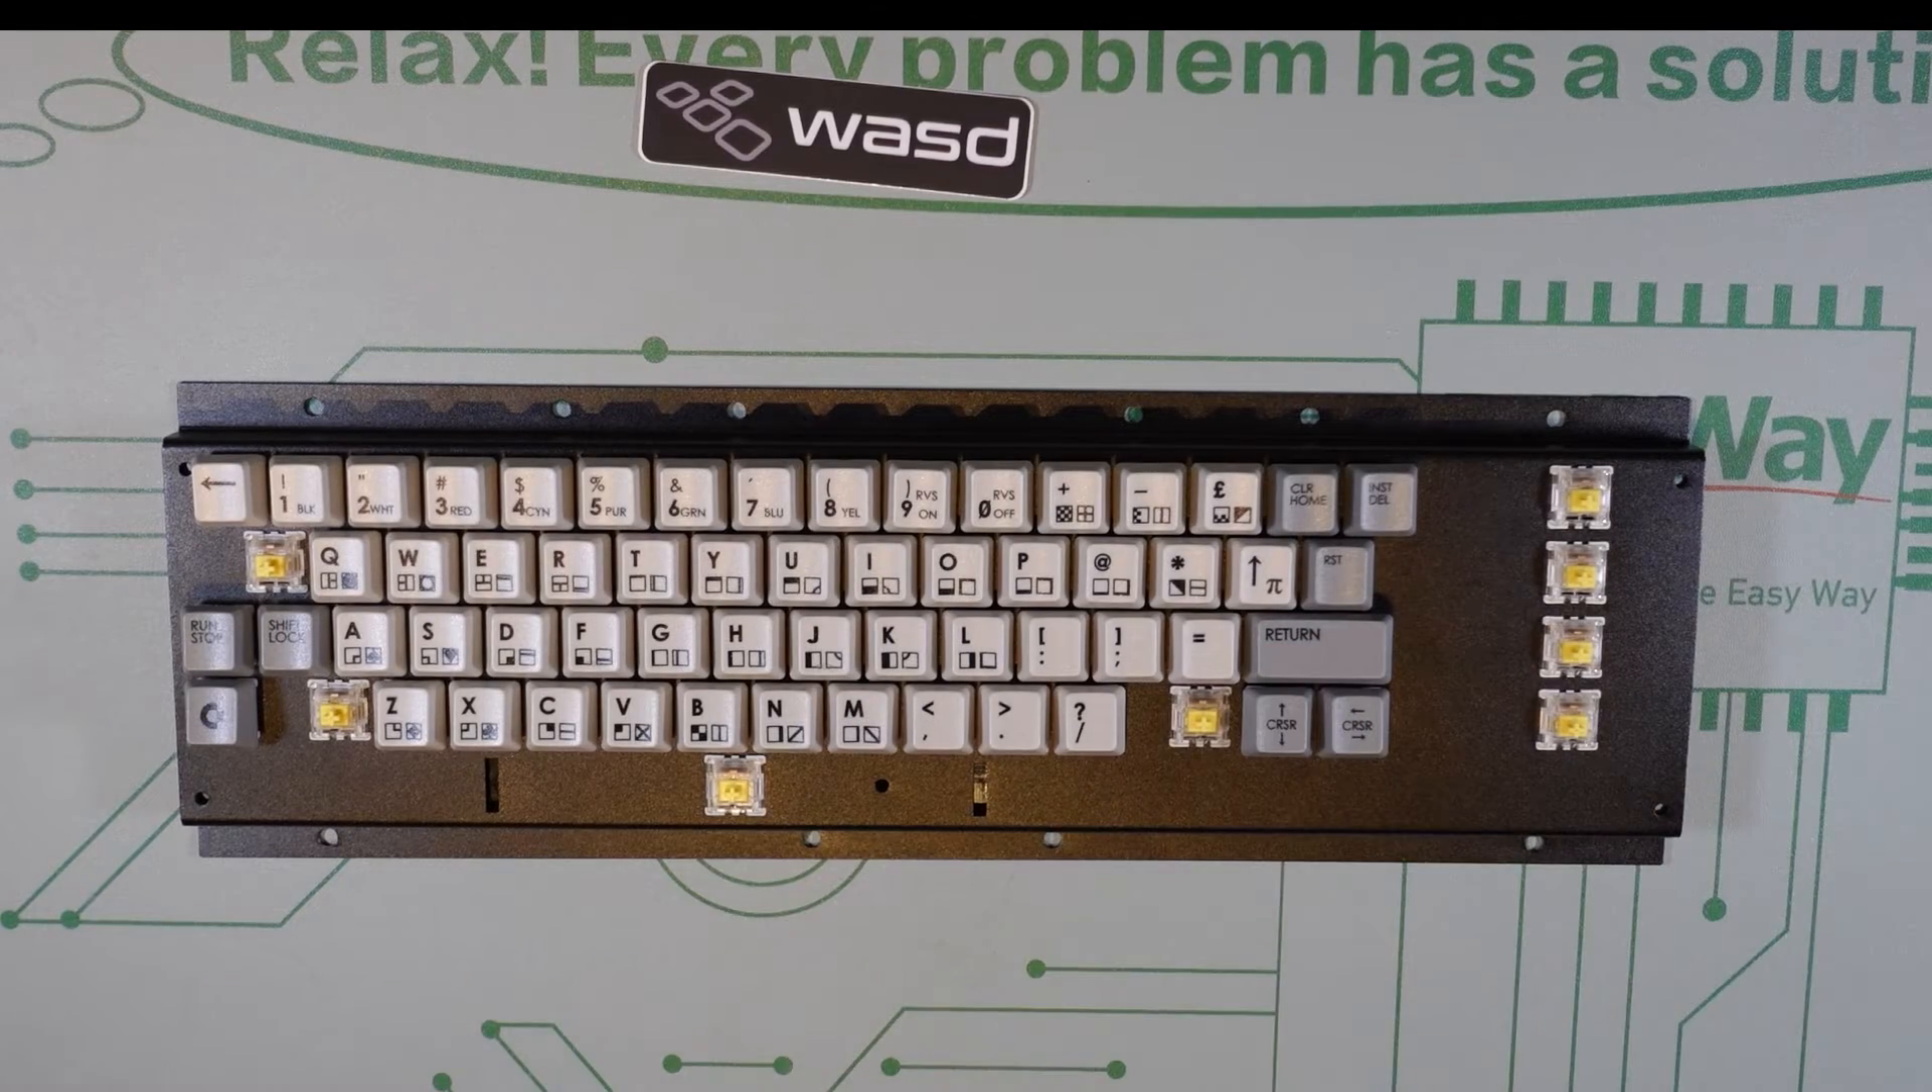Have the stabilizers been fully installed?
No.